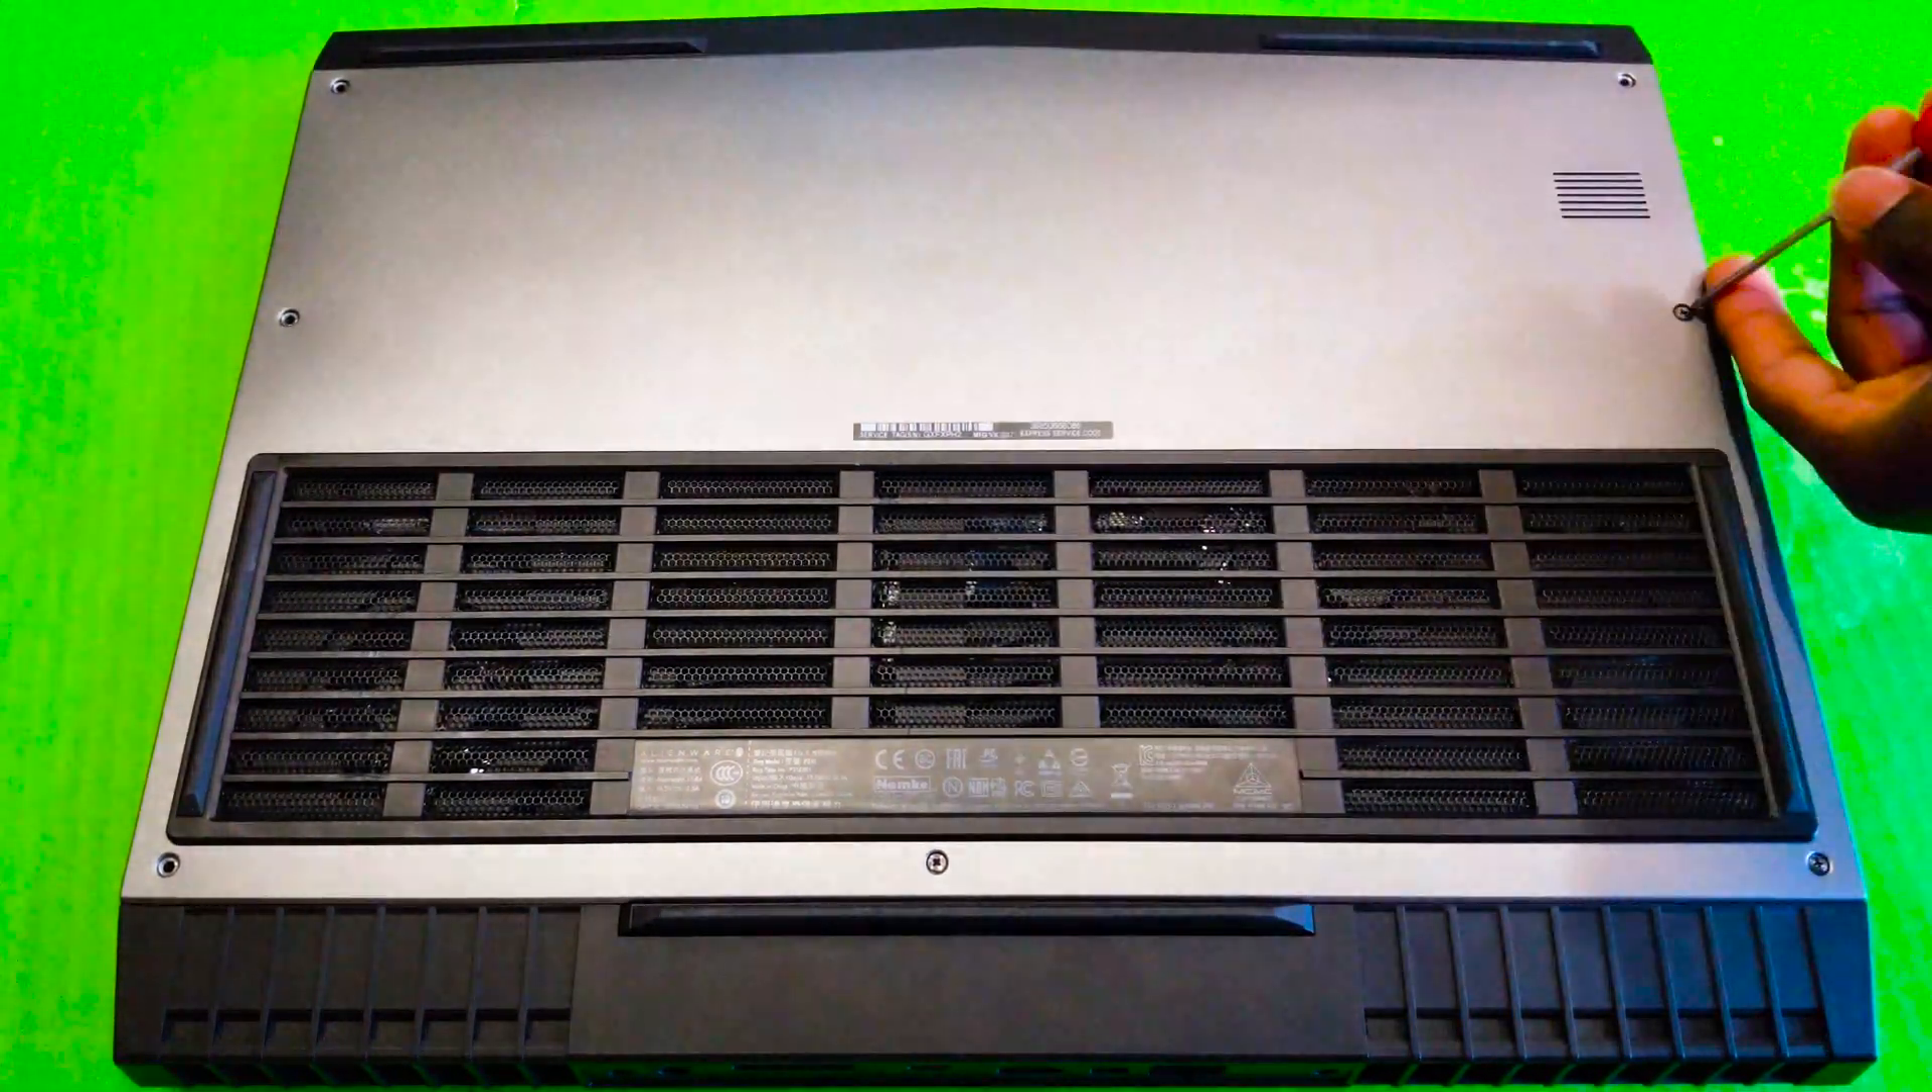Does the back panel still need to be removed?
Yes.